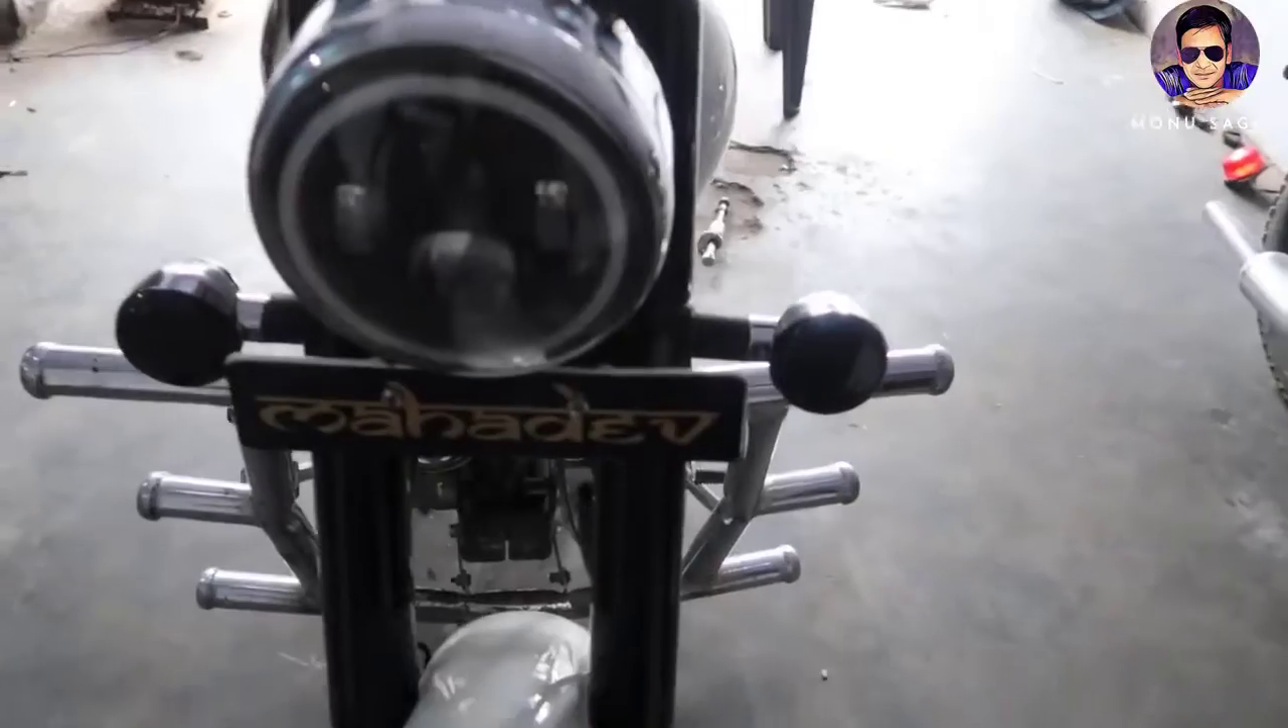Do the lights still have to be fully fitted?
No.